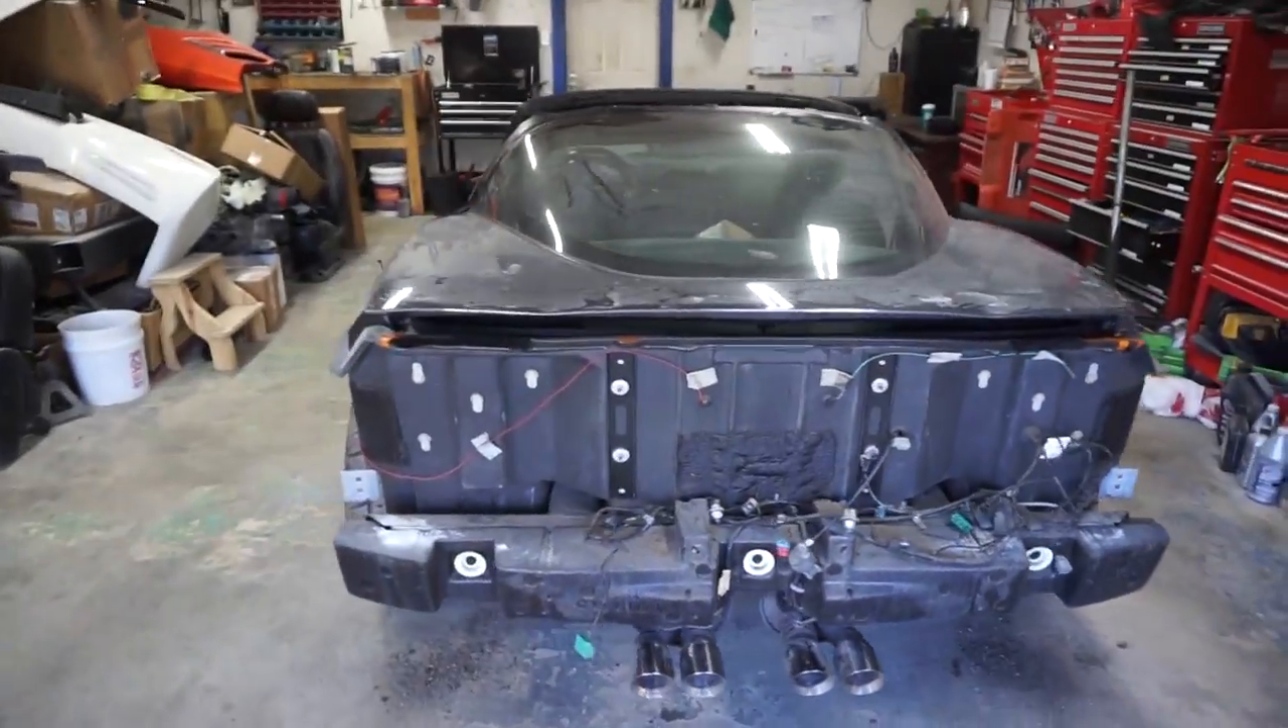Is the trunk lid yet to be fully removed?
Yes.